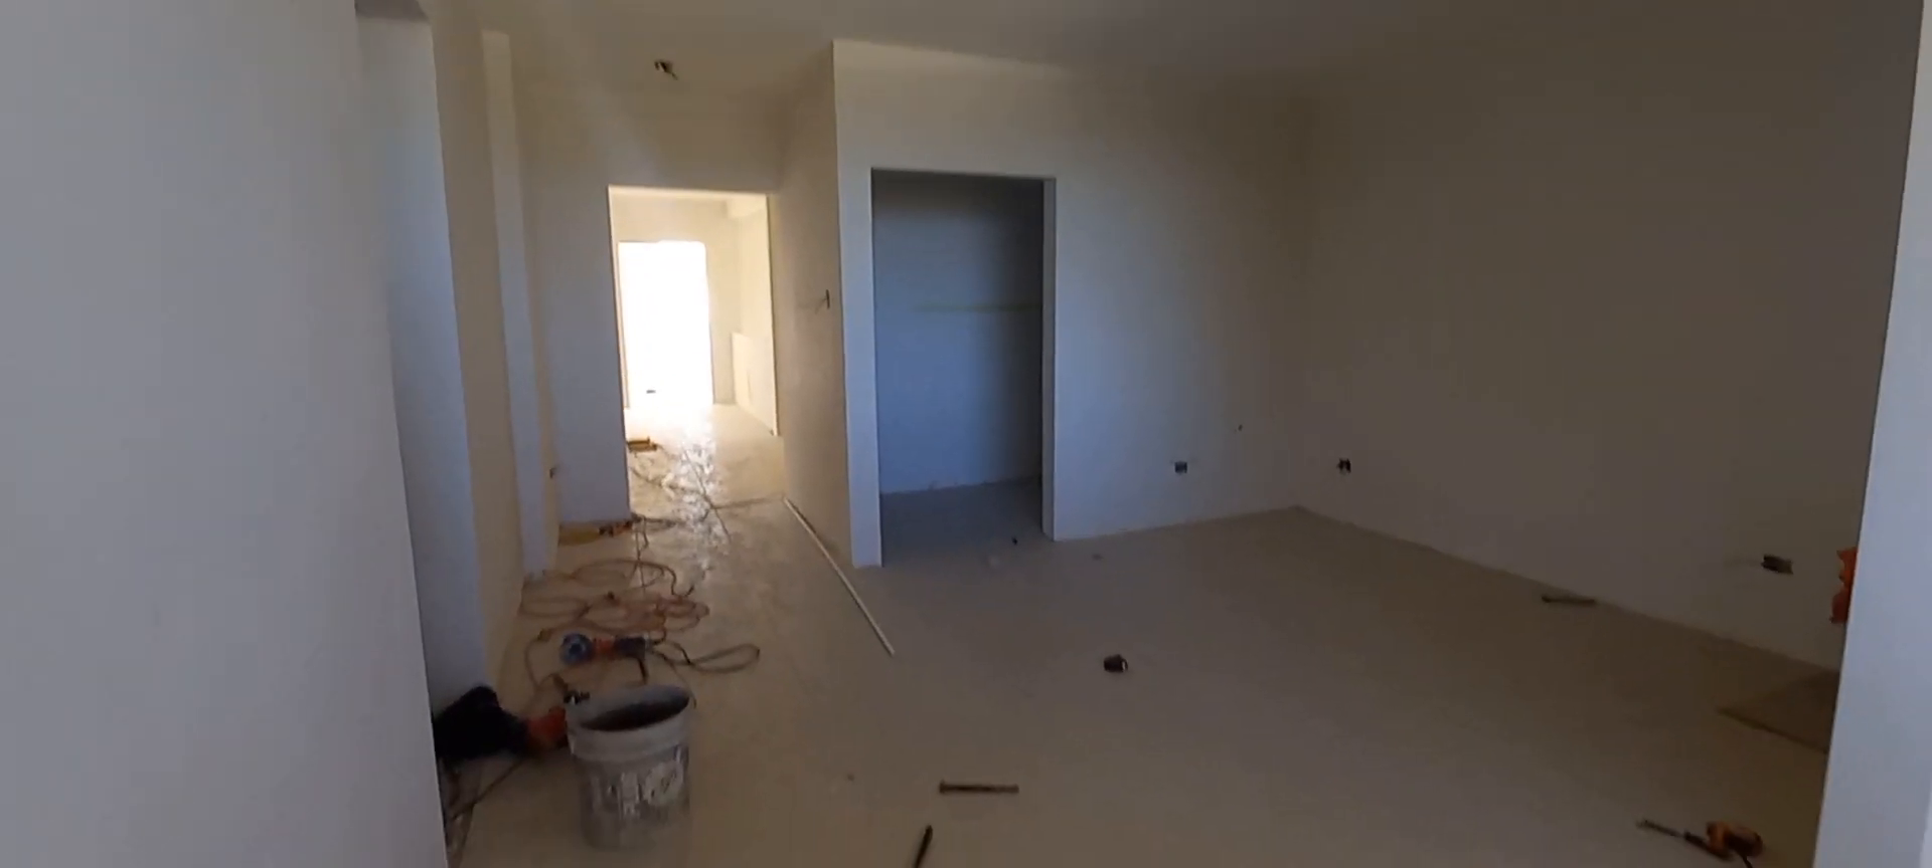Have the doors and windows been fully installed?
No.